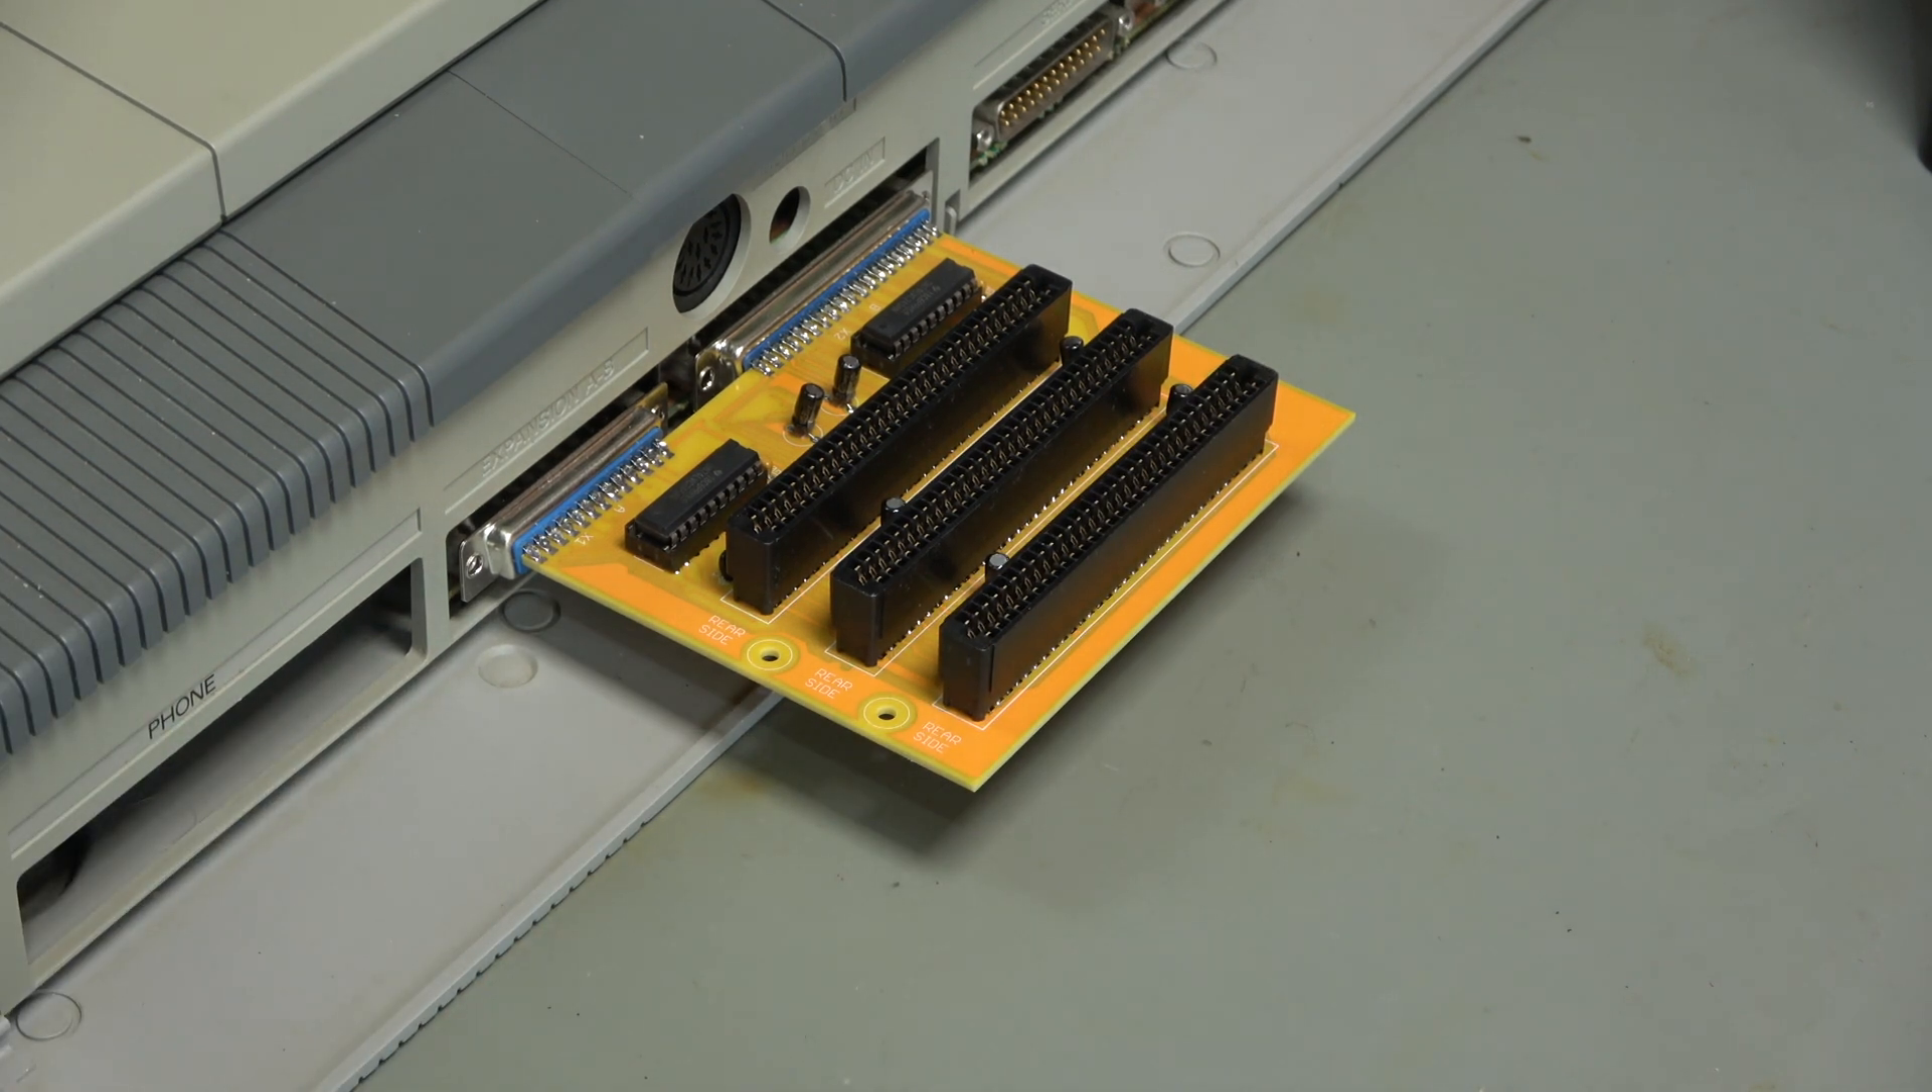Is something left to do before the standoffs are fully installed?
Yes.